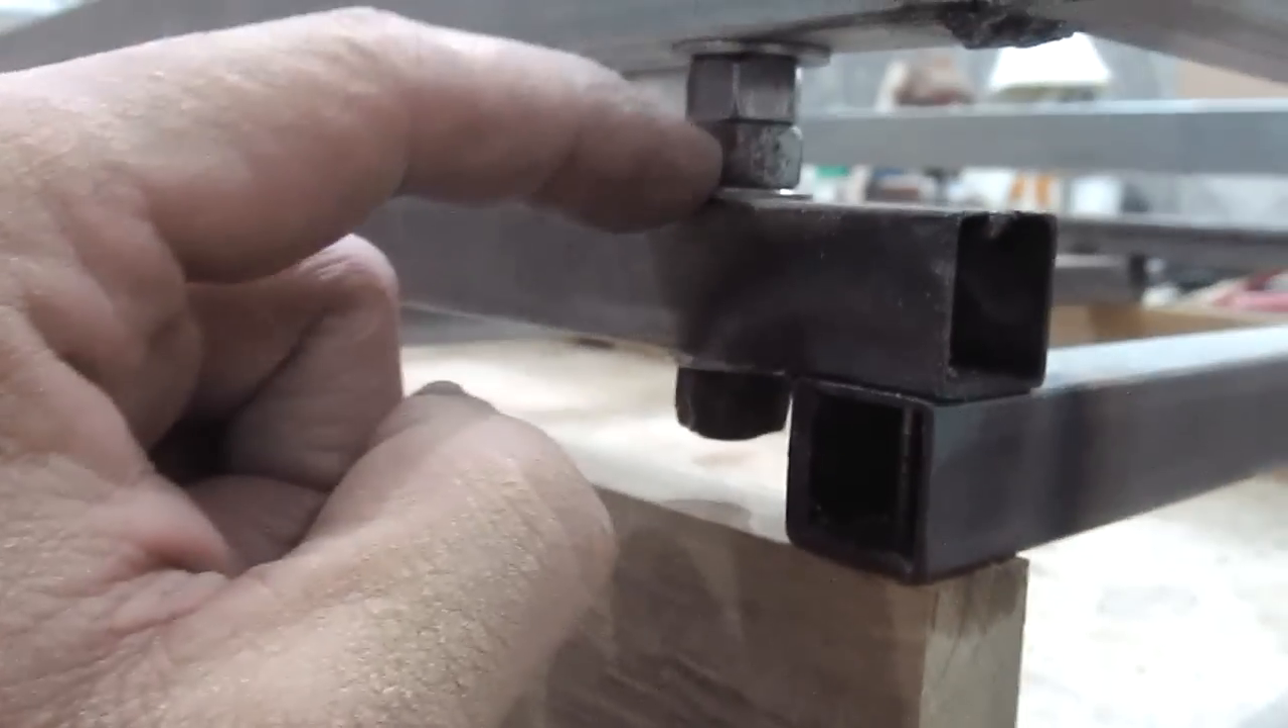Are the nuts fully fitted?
Yes.